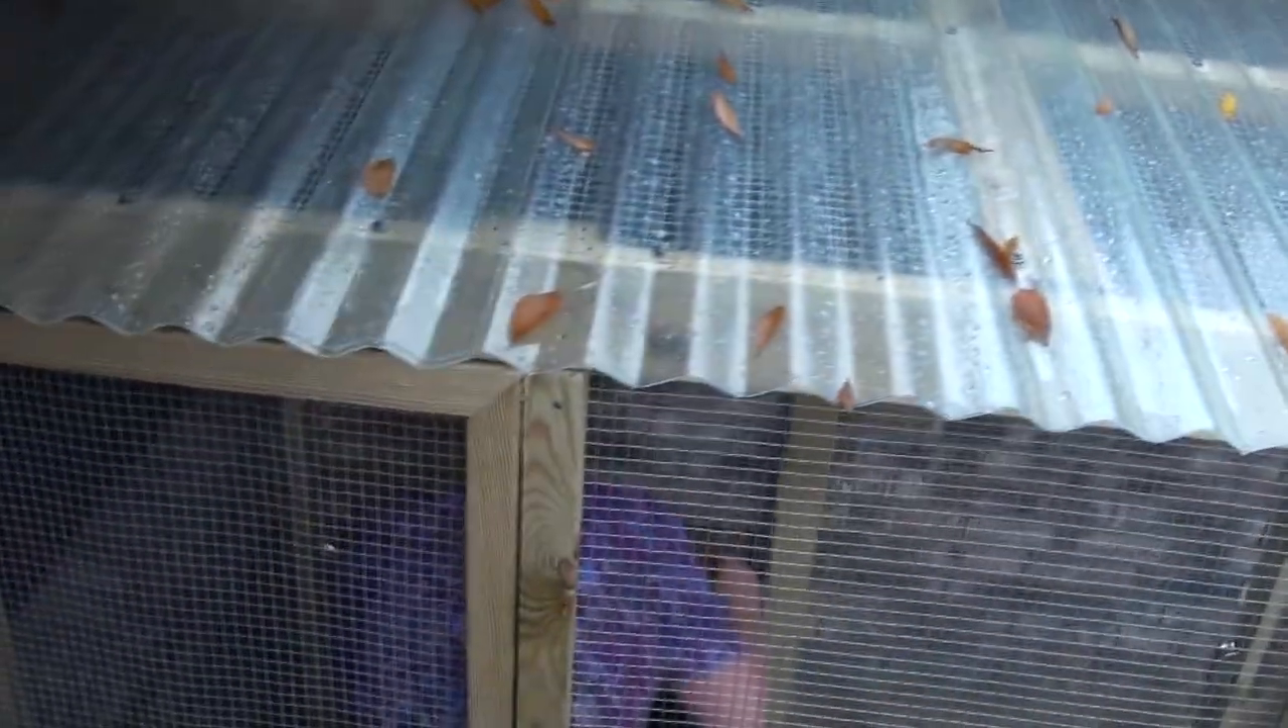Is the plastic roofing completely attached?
Yes.